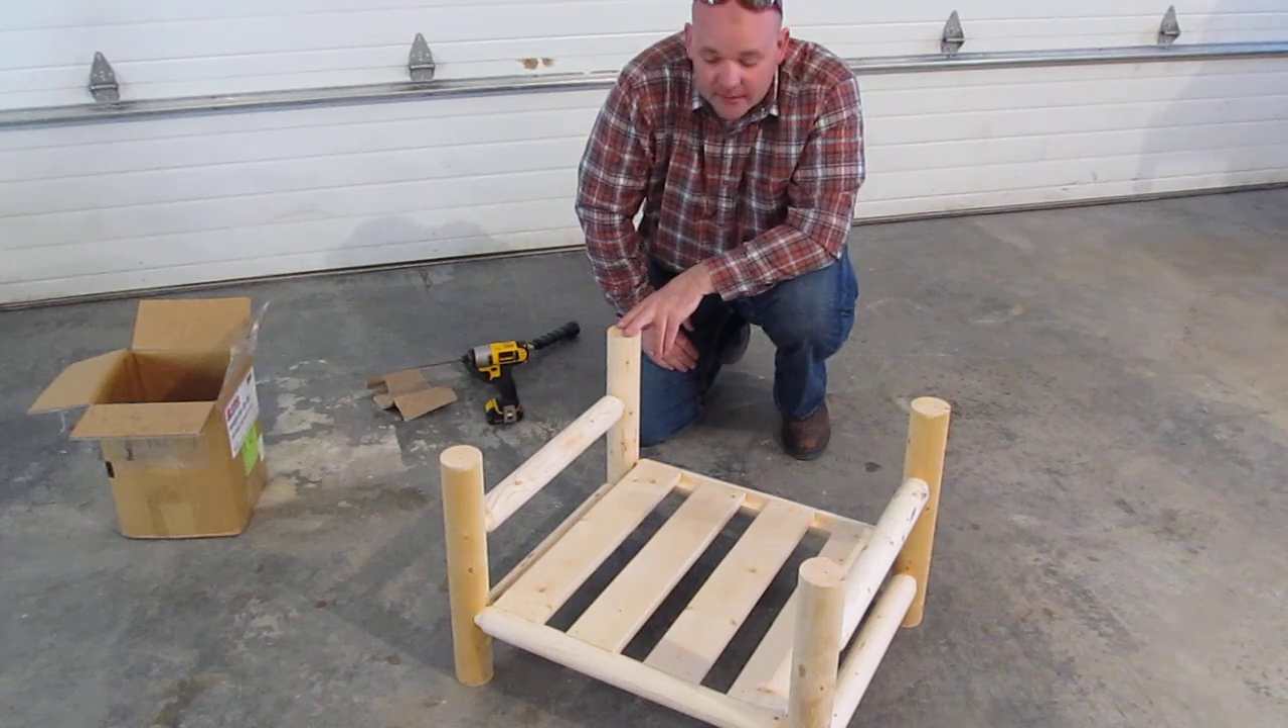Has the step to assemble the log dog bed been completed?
Yes.